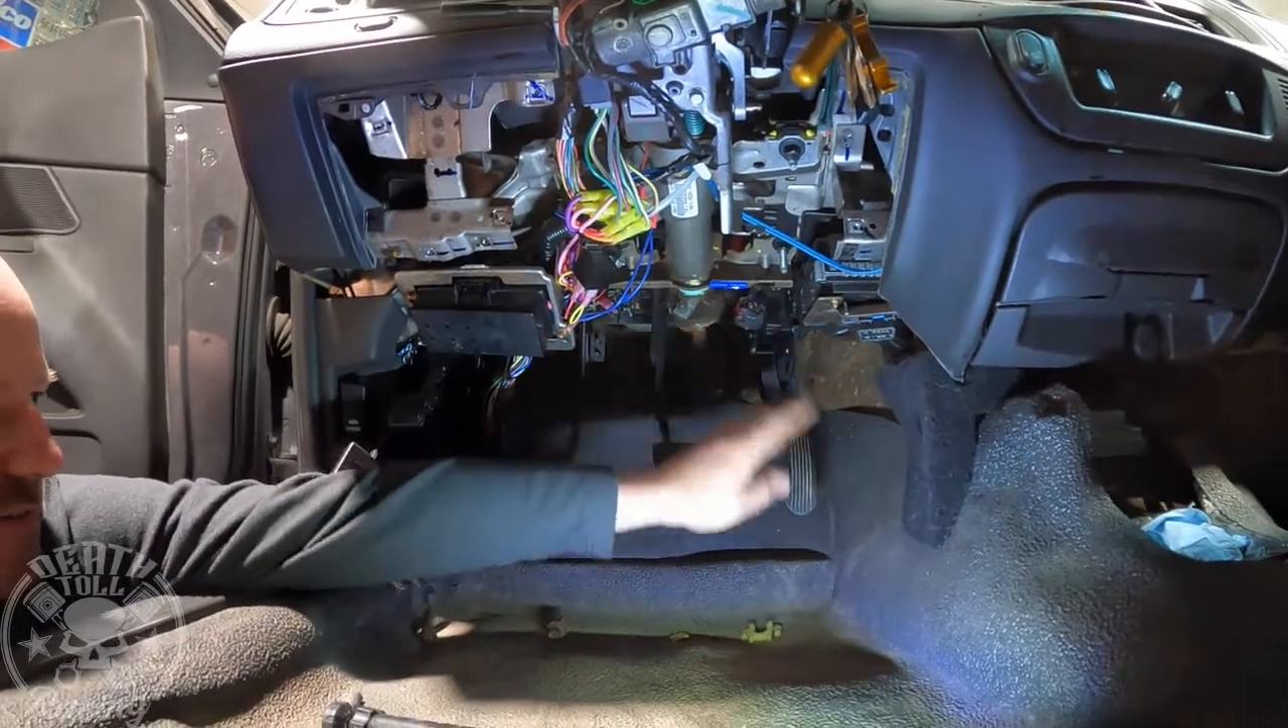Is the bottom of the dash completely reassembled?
No.